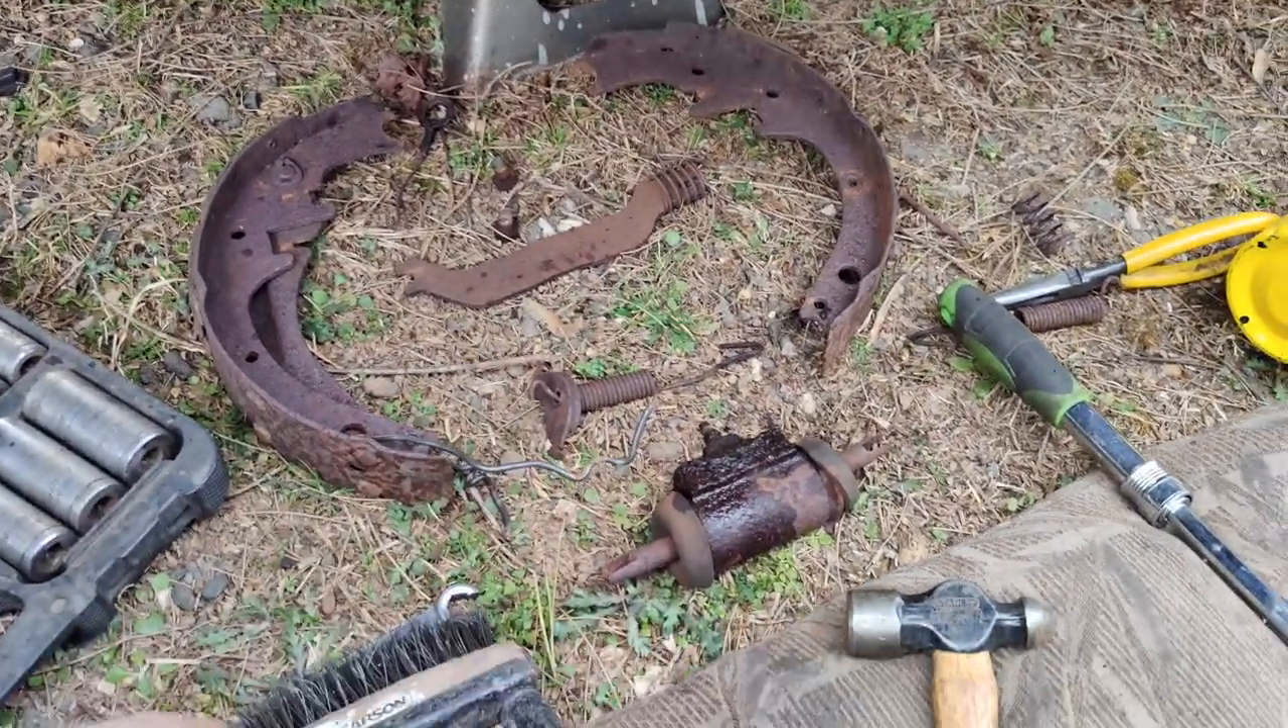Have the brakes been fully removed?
Yes.